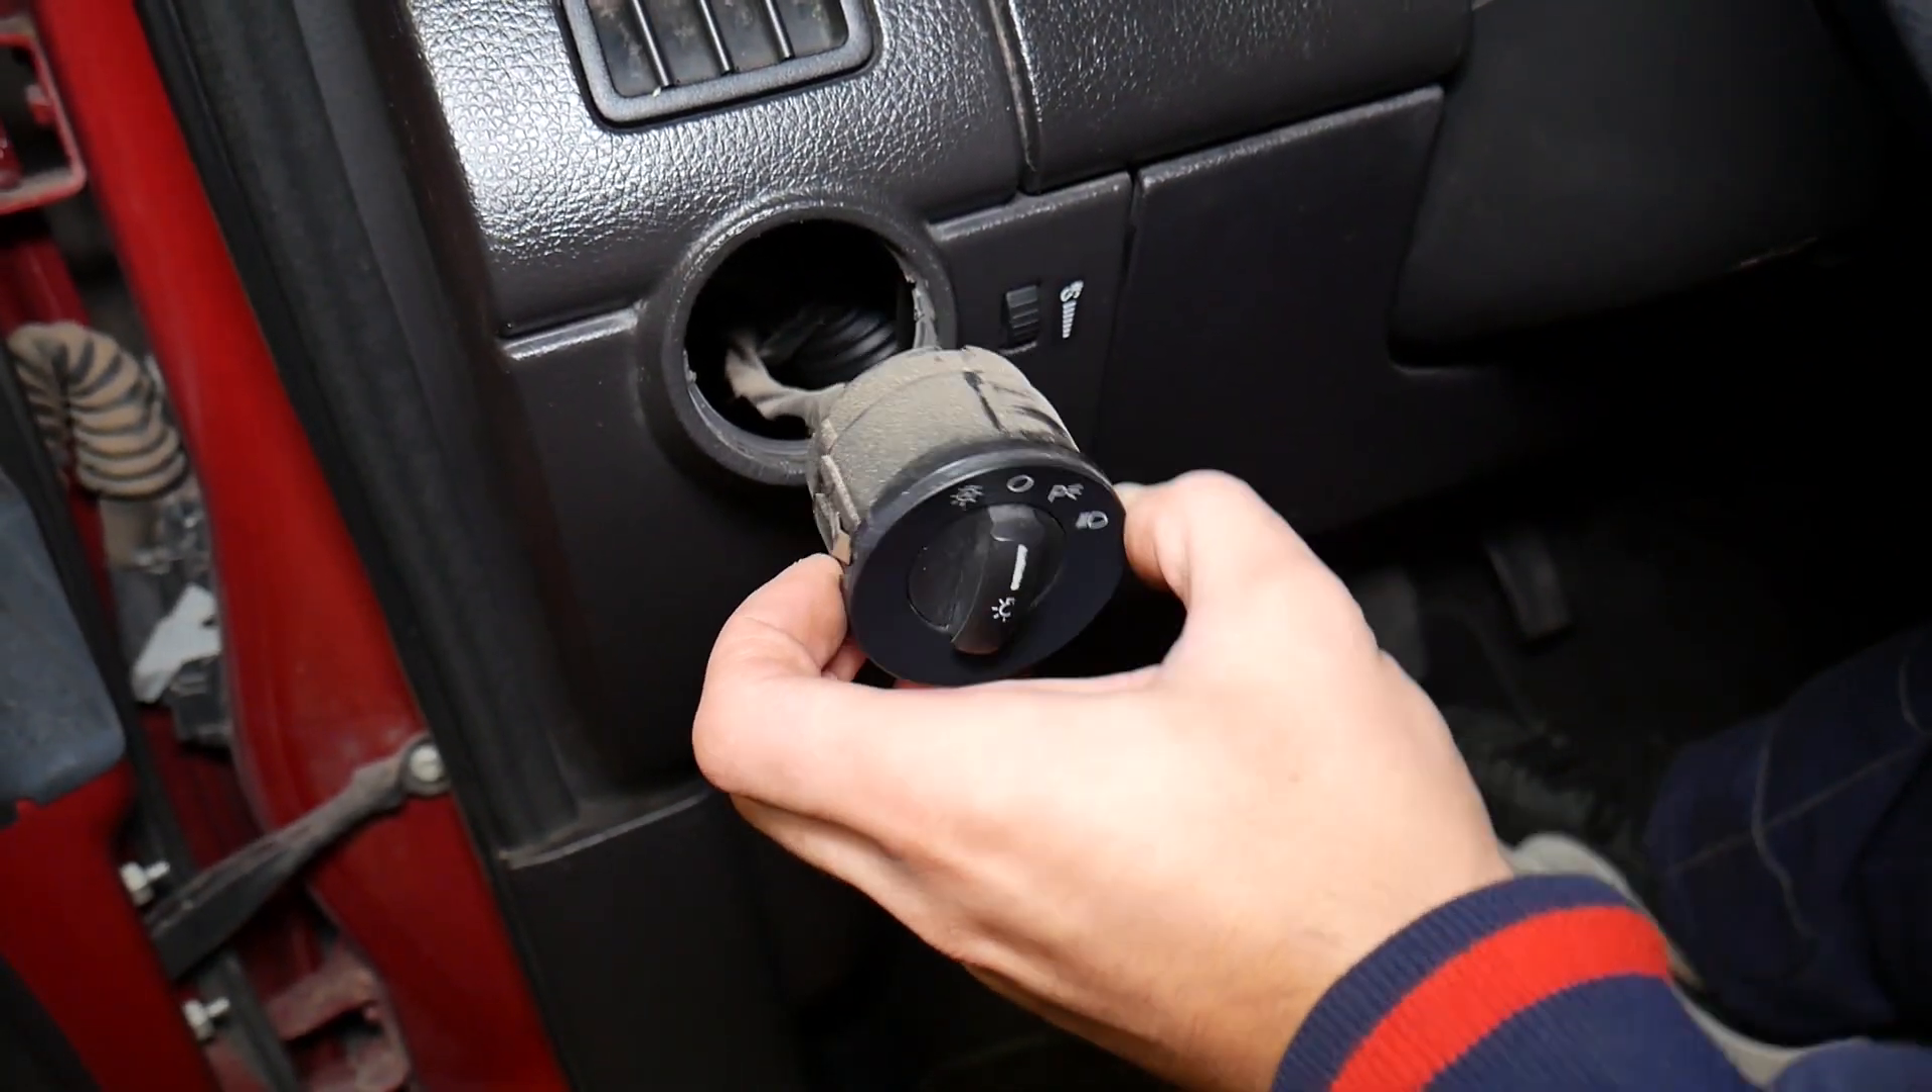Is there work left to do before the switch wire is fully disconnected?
Yes.